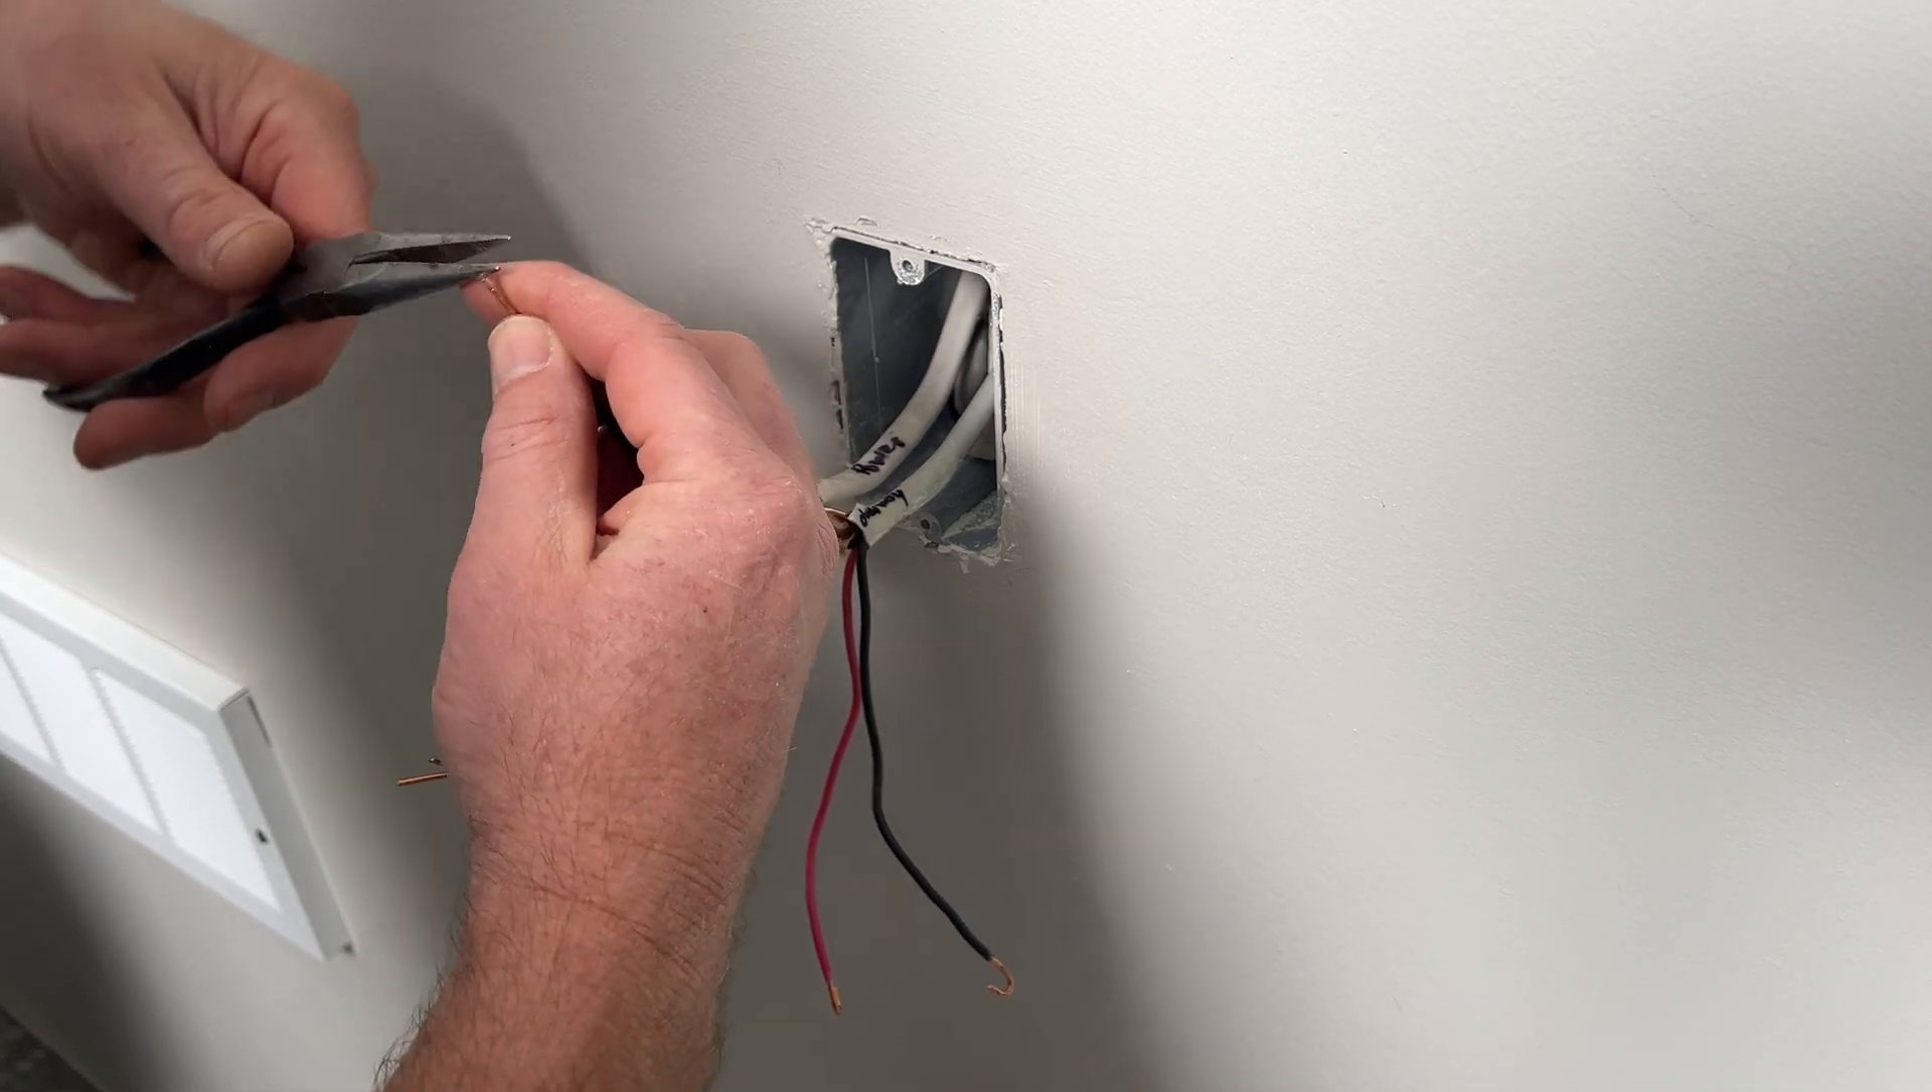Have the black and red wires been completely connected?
No.